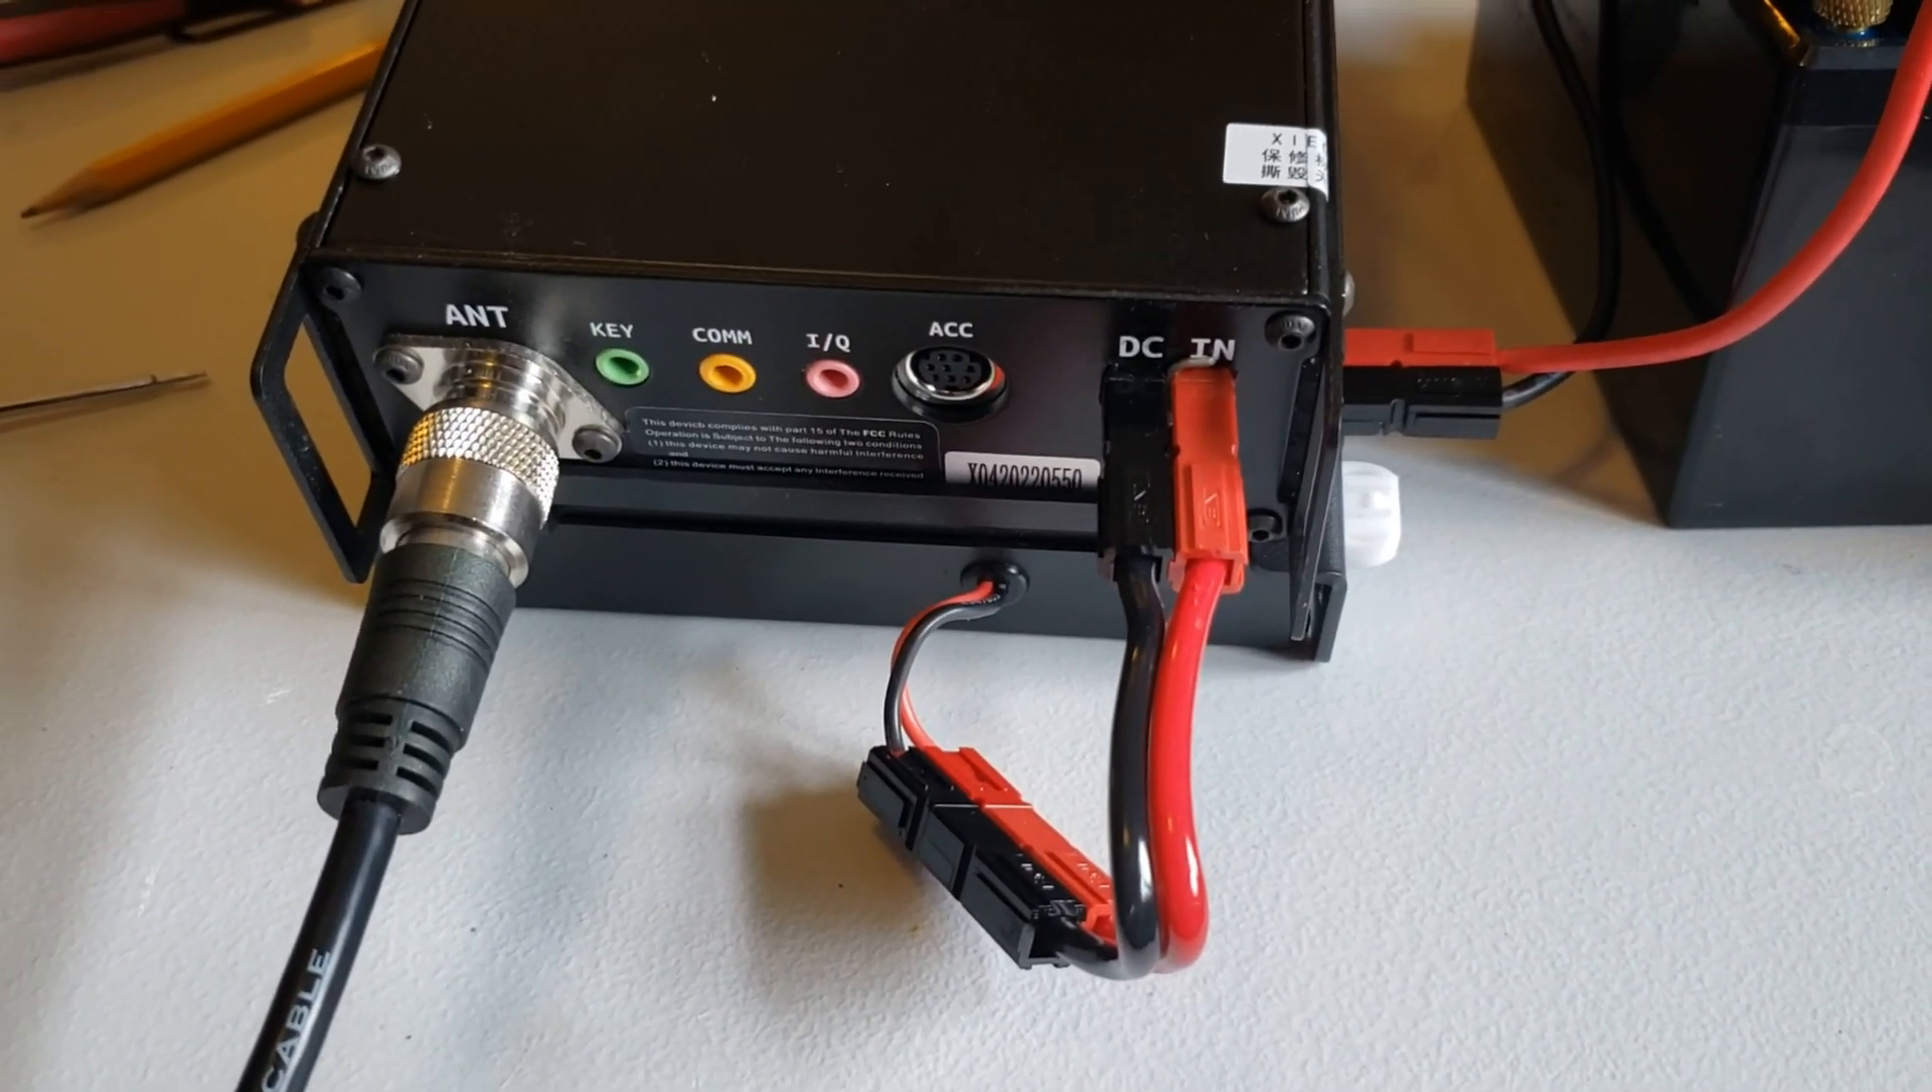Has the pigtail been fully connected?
Yes.